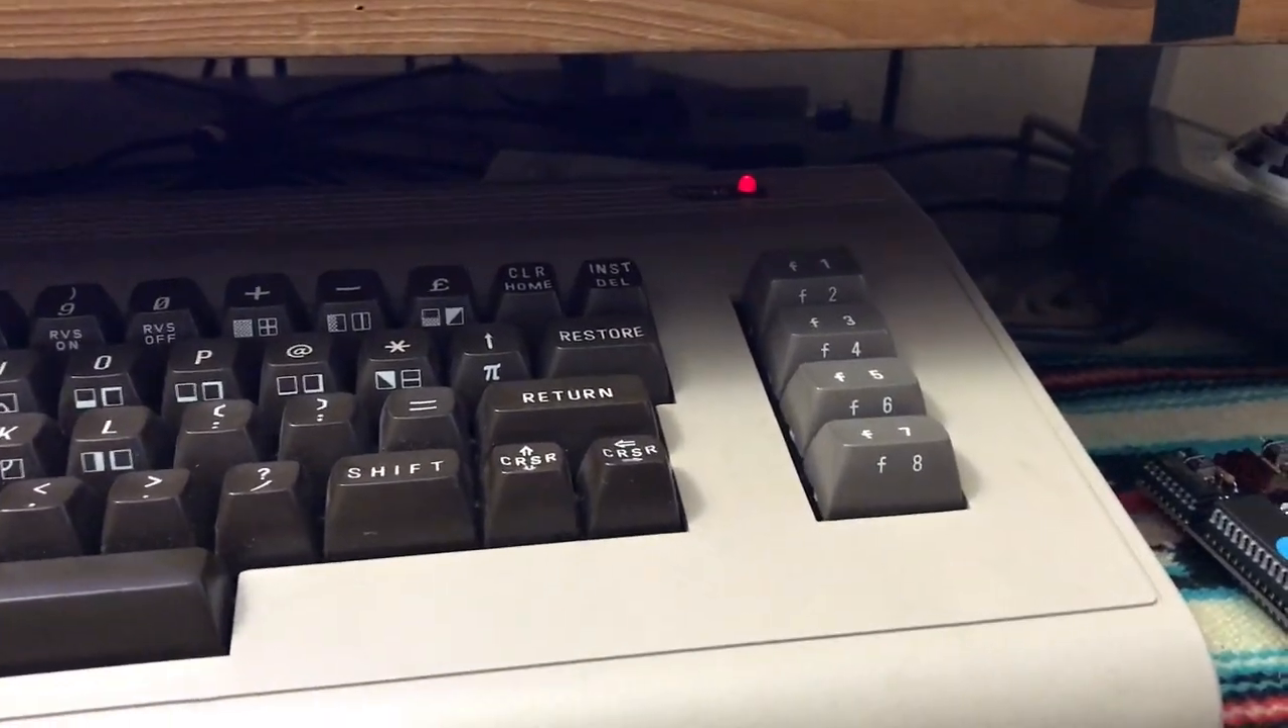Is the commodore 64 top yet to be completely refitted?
No.